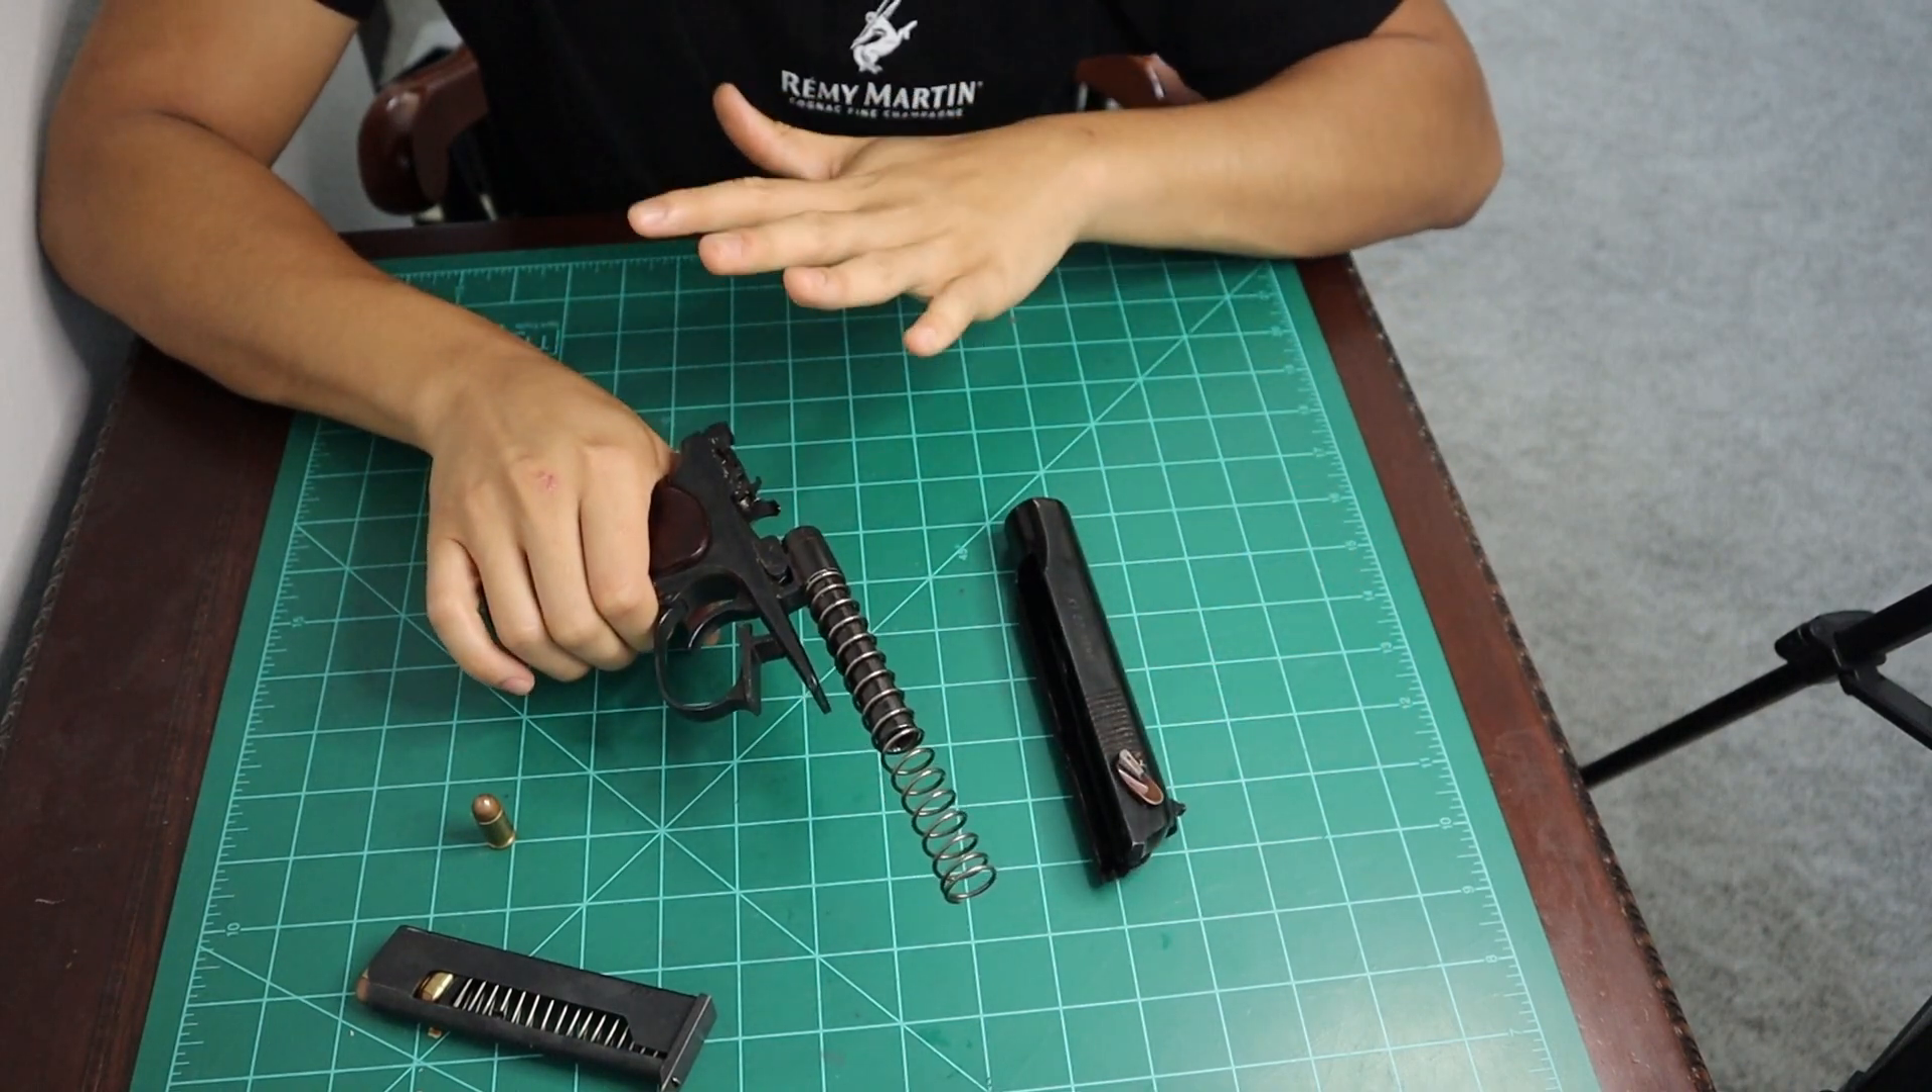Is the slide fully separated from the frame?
Yes.